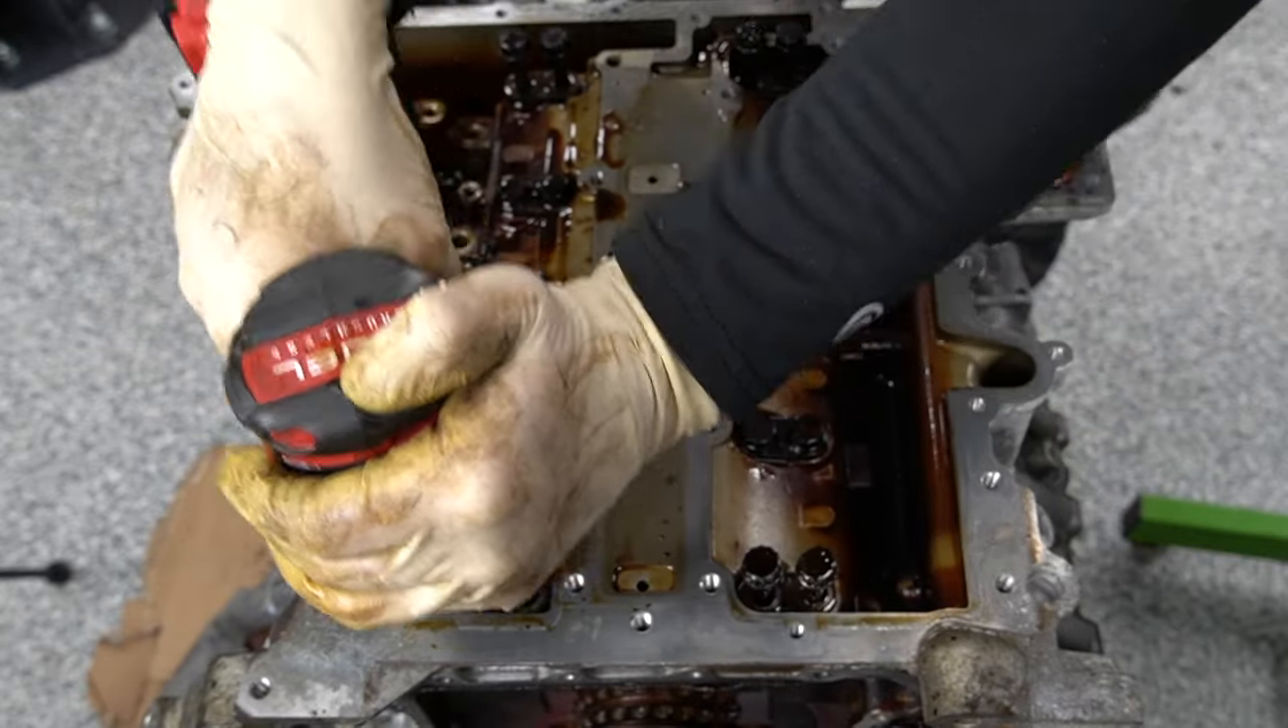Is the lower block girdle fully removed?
No.